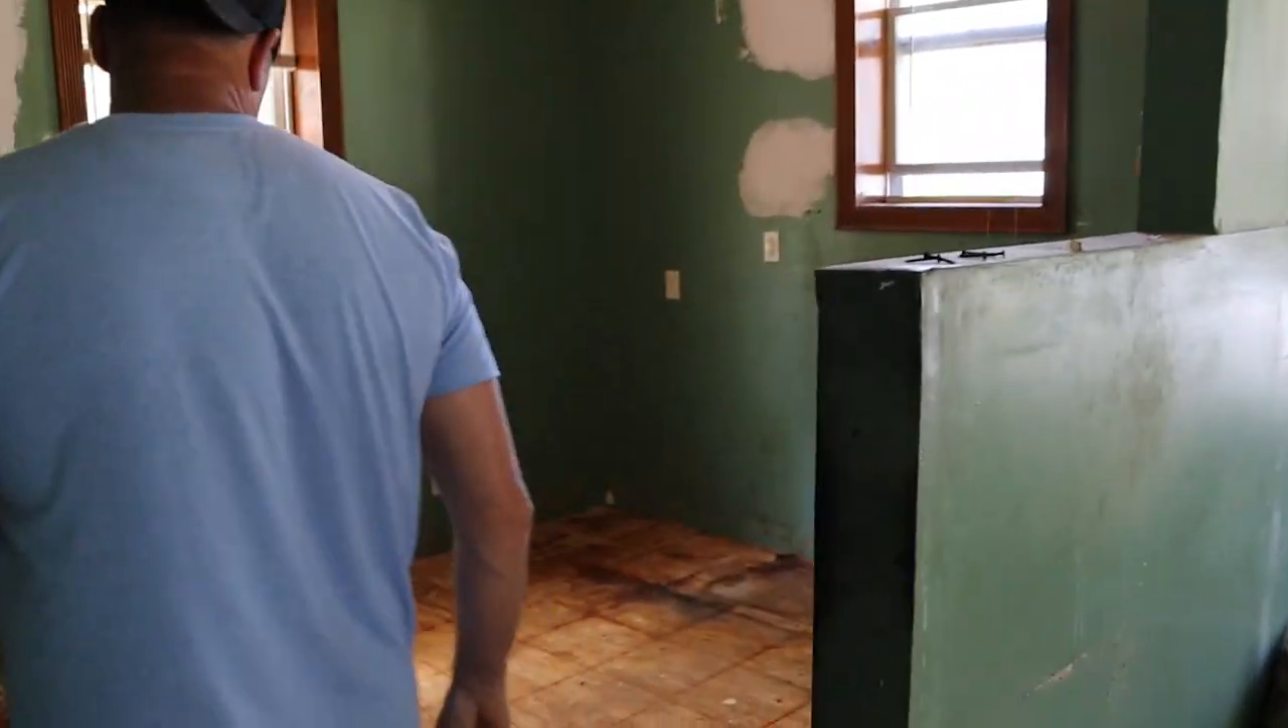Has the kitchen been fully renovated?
No.